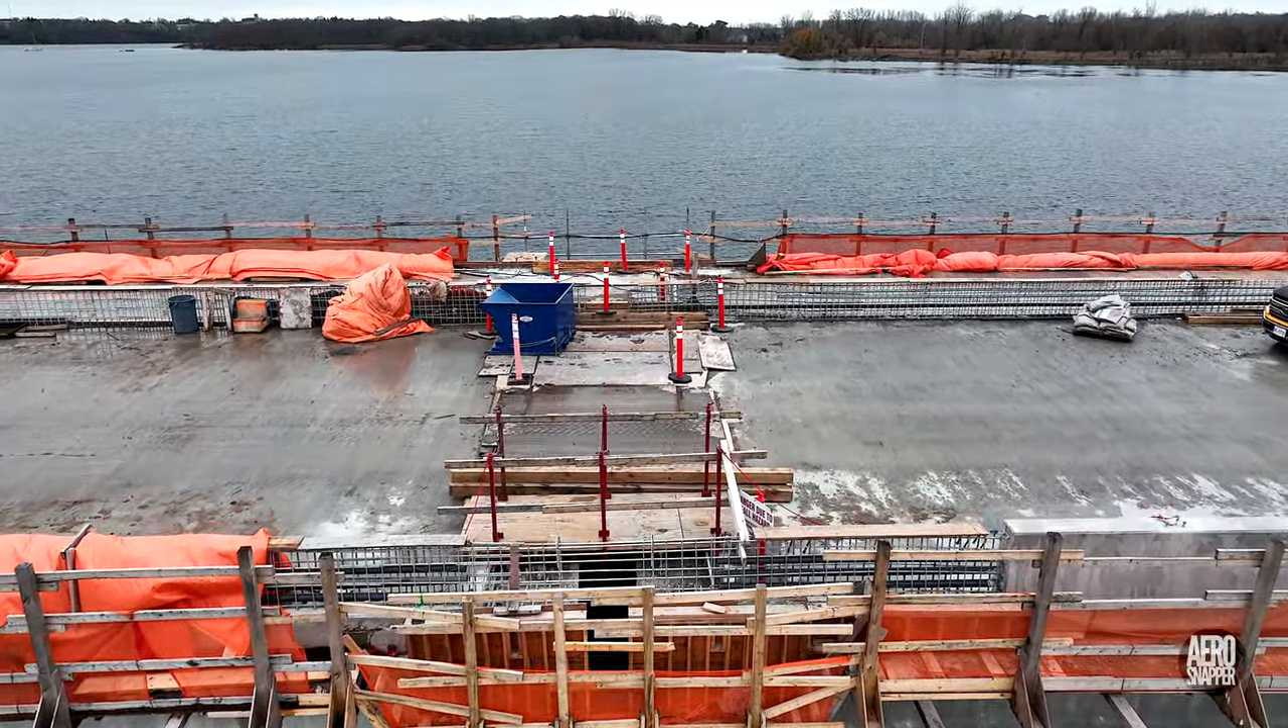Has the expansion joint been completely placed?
No.